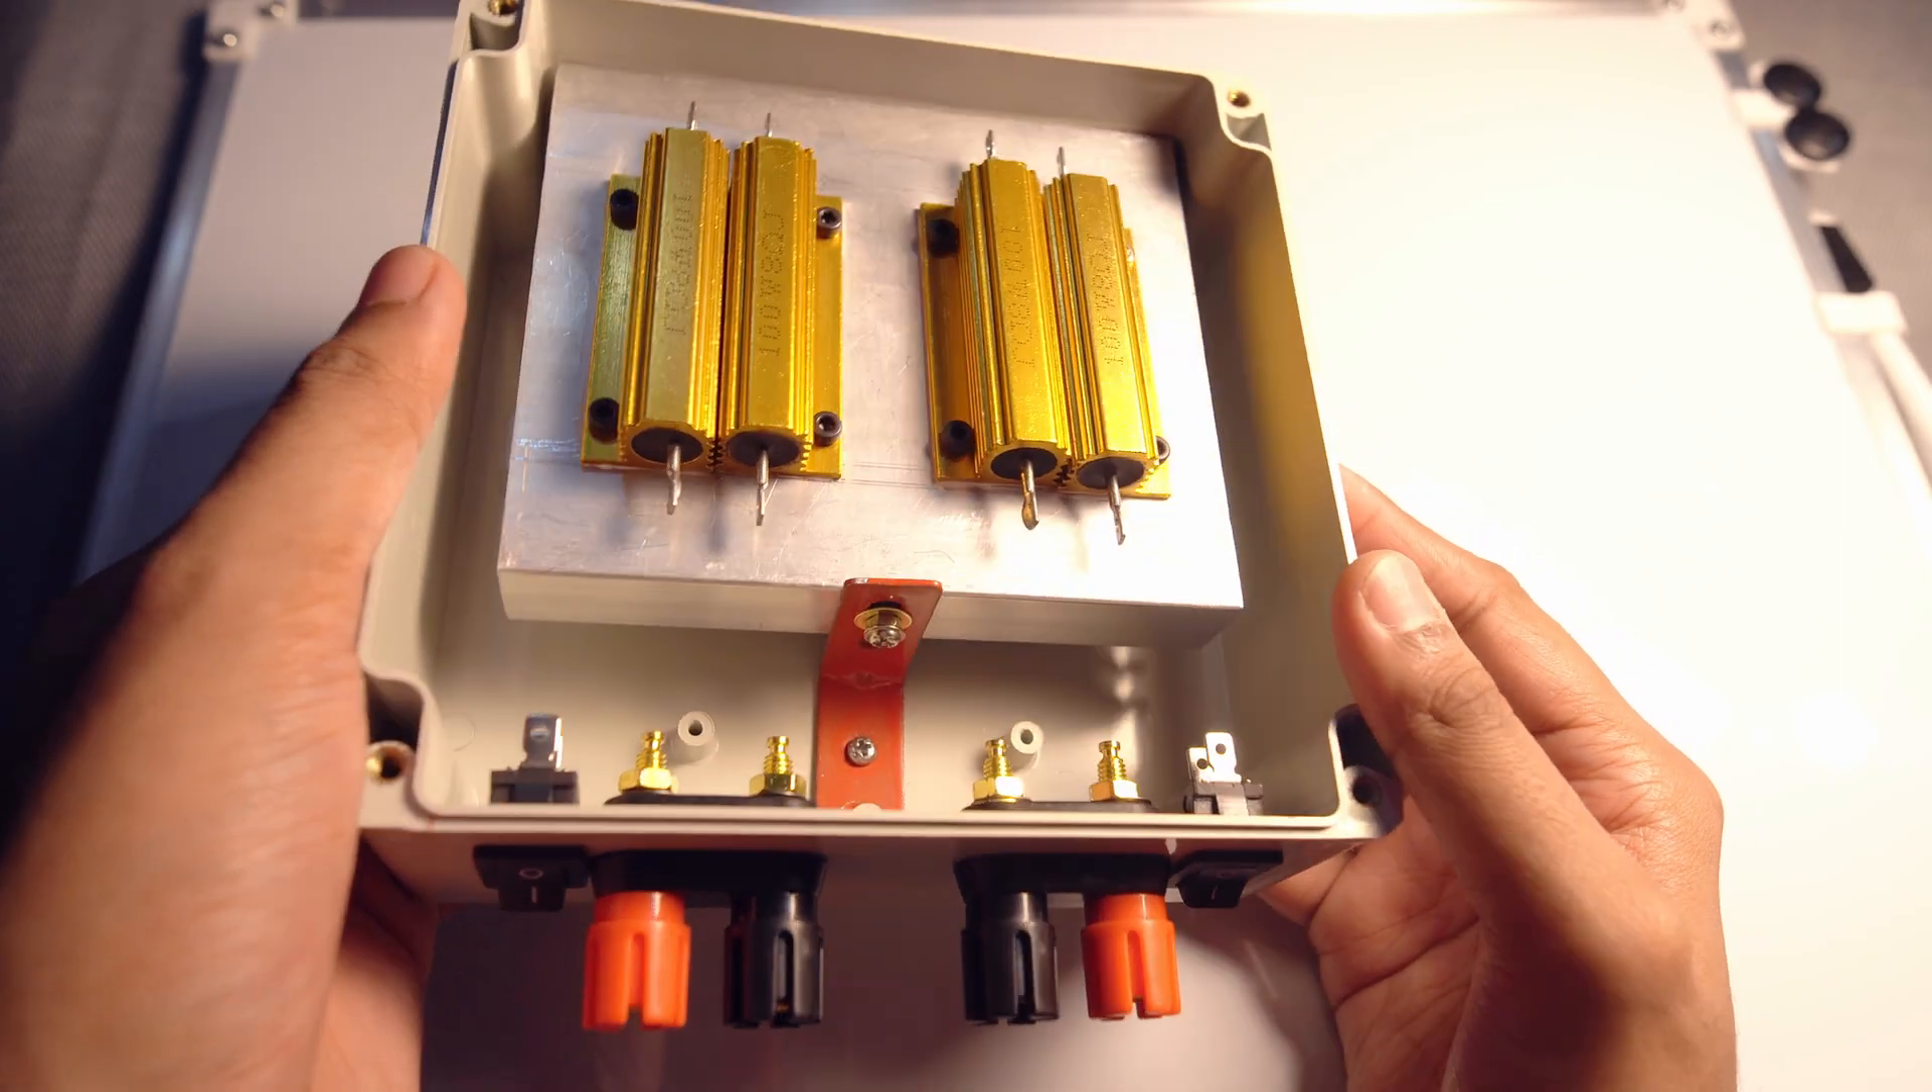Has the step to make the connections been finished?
No.